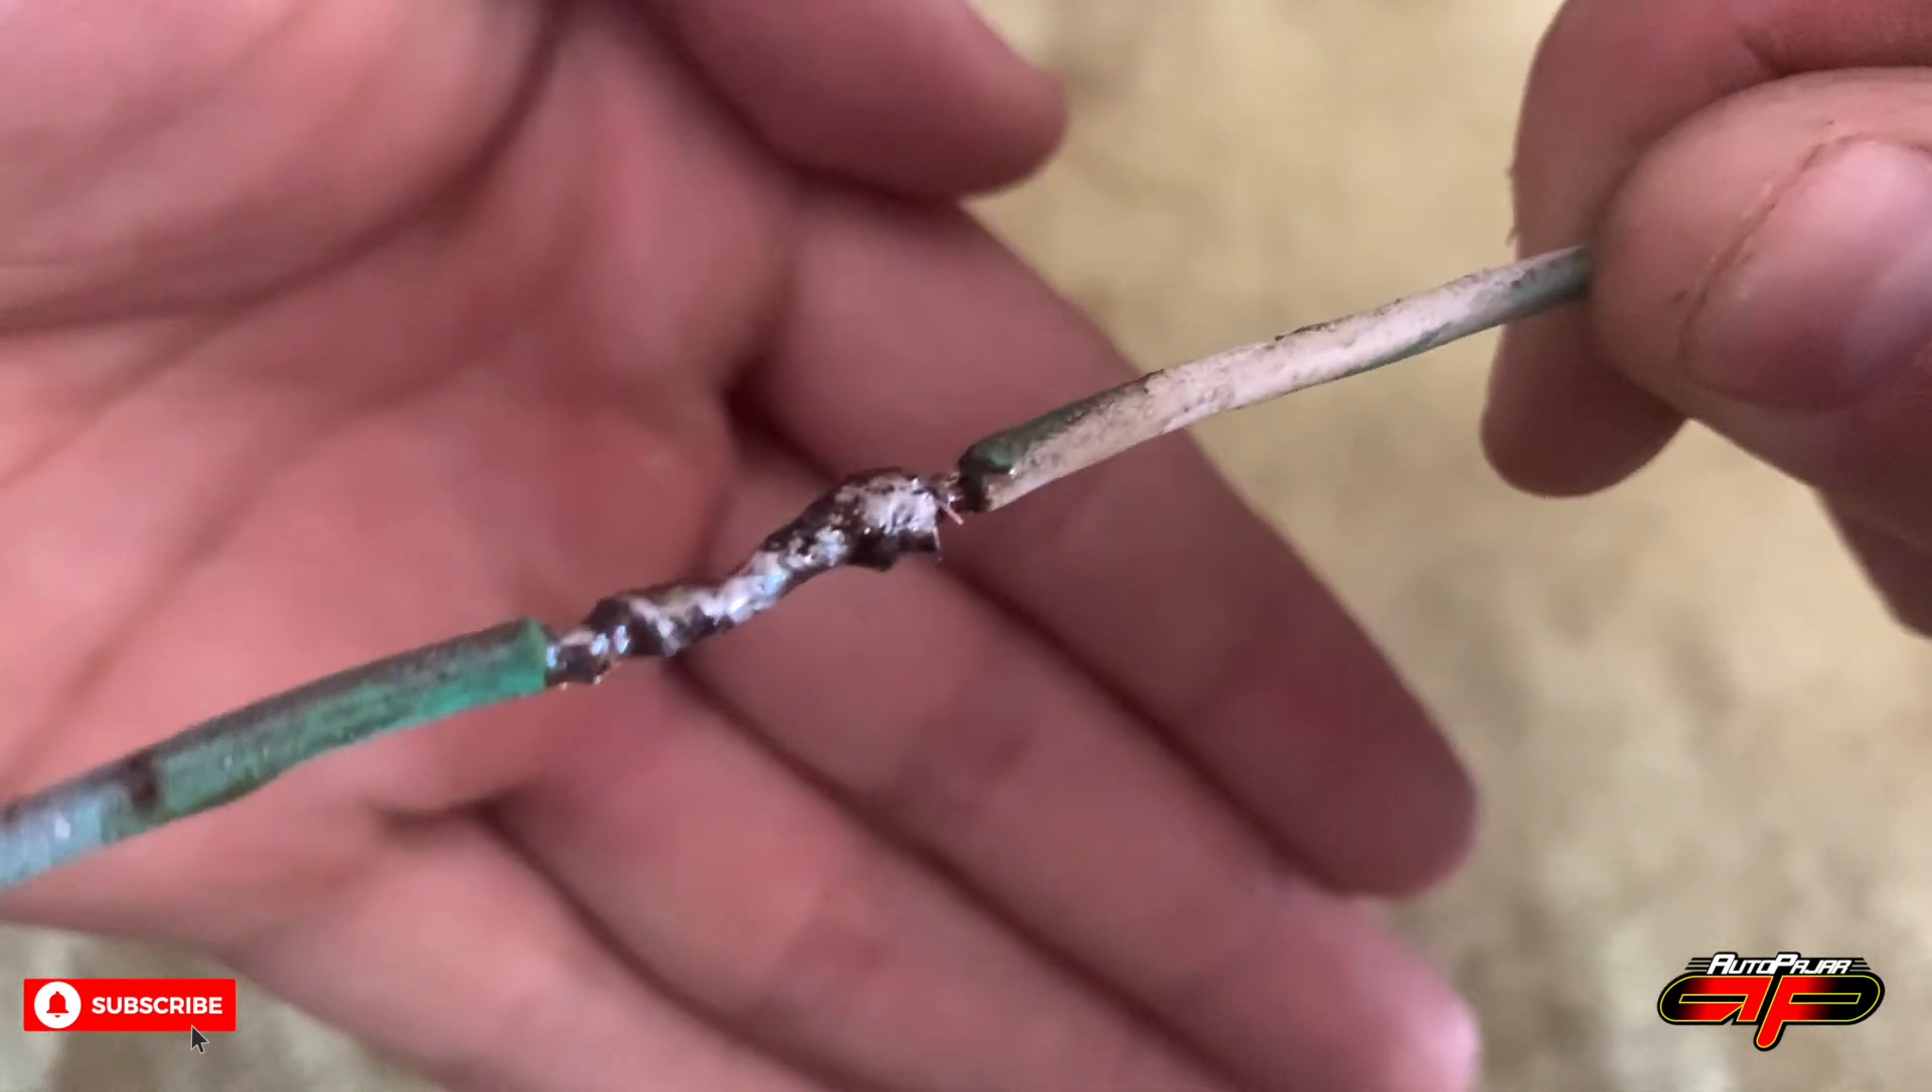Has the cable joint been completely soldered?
Yes.